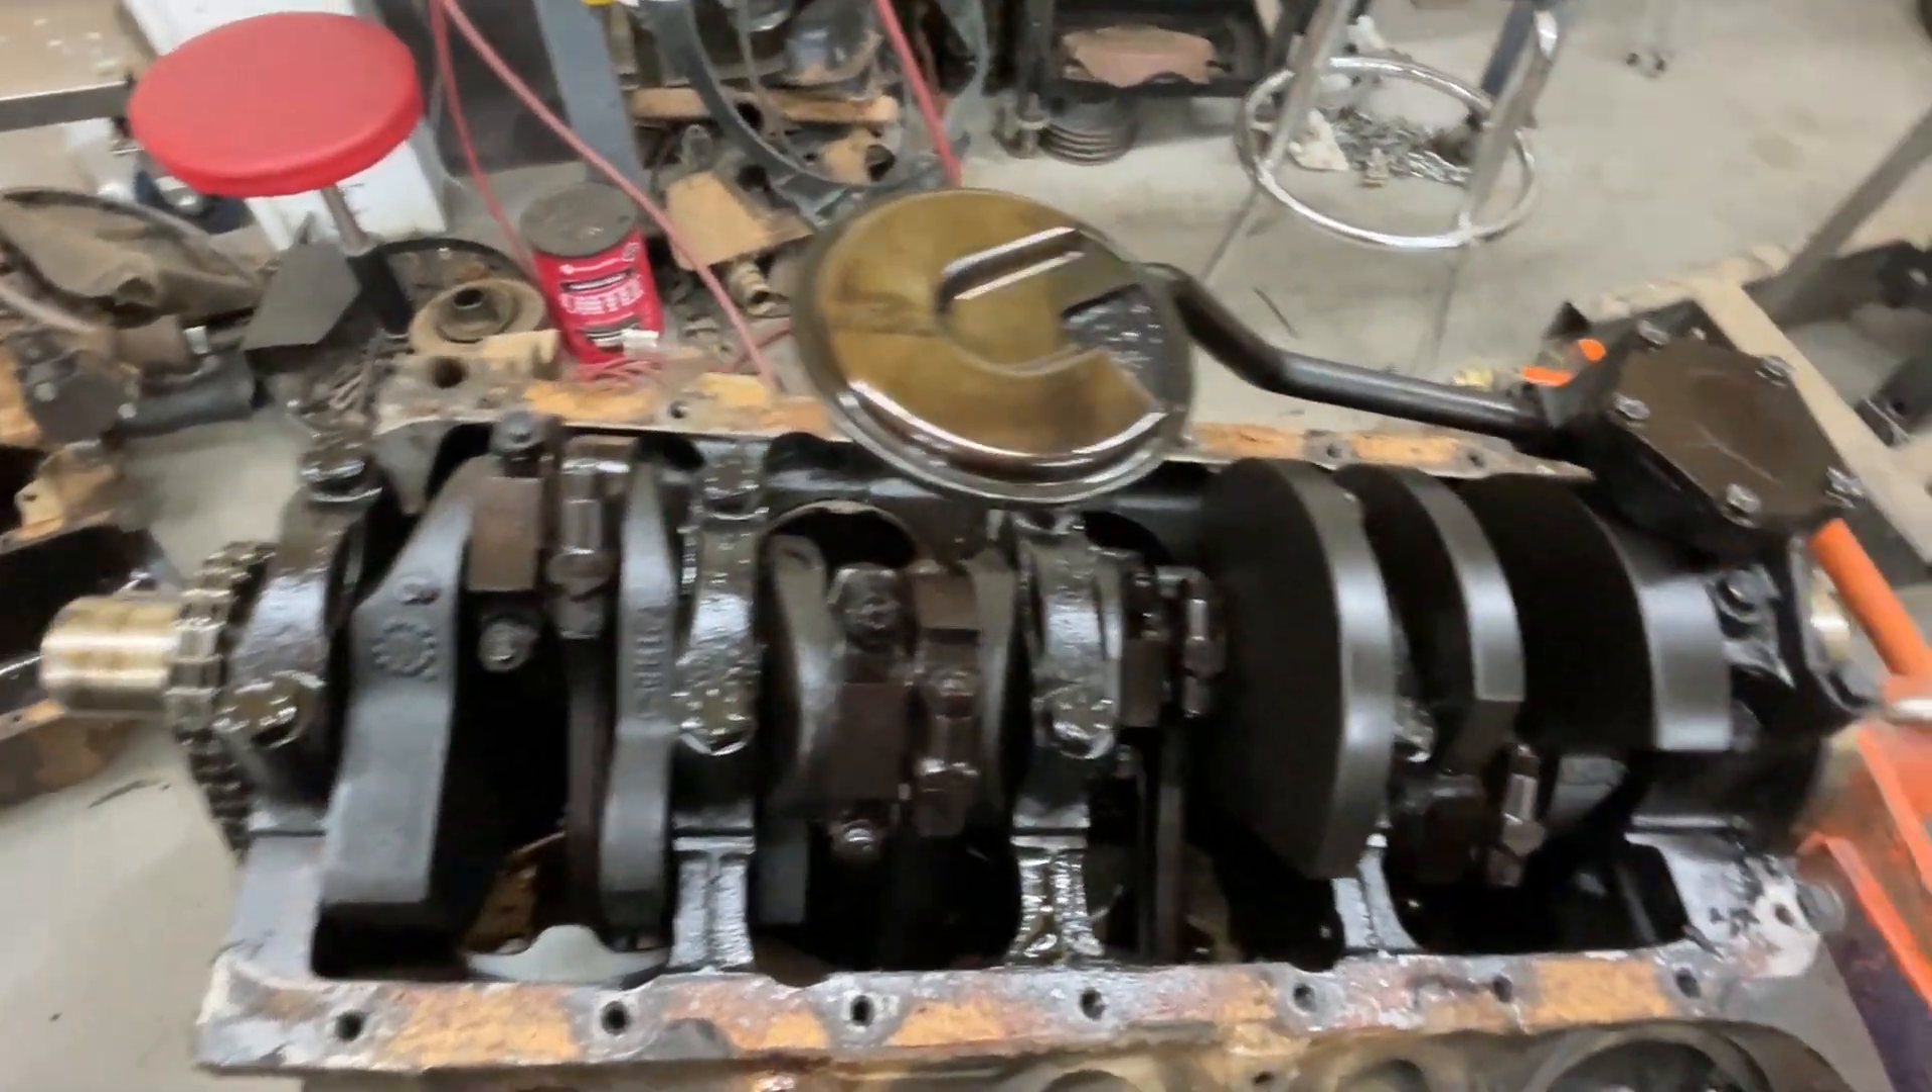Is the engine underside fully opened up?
Yes.